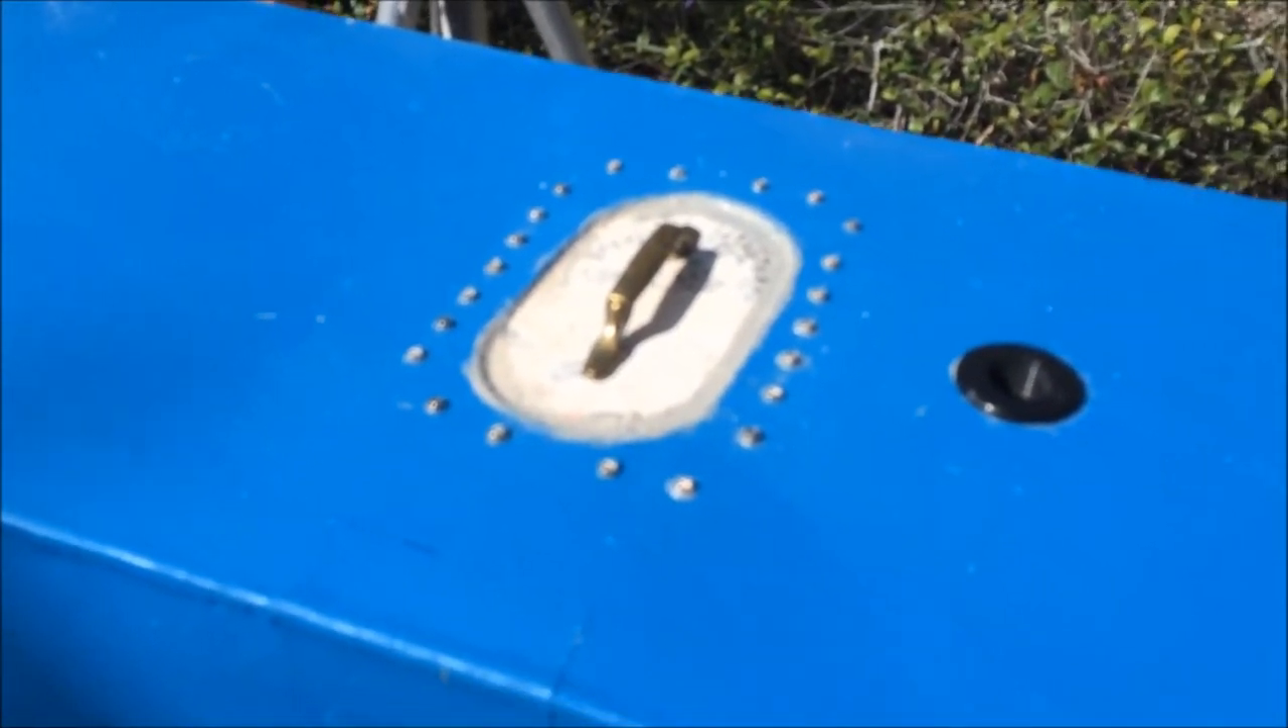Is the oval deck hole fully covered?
Yes.